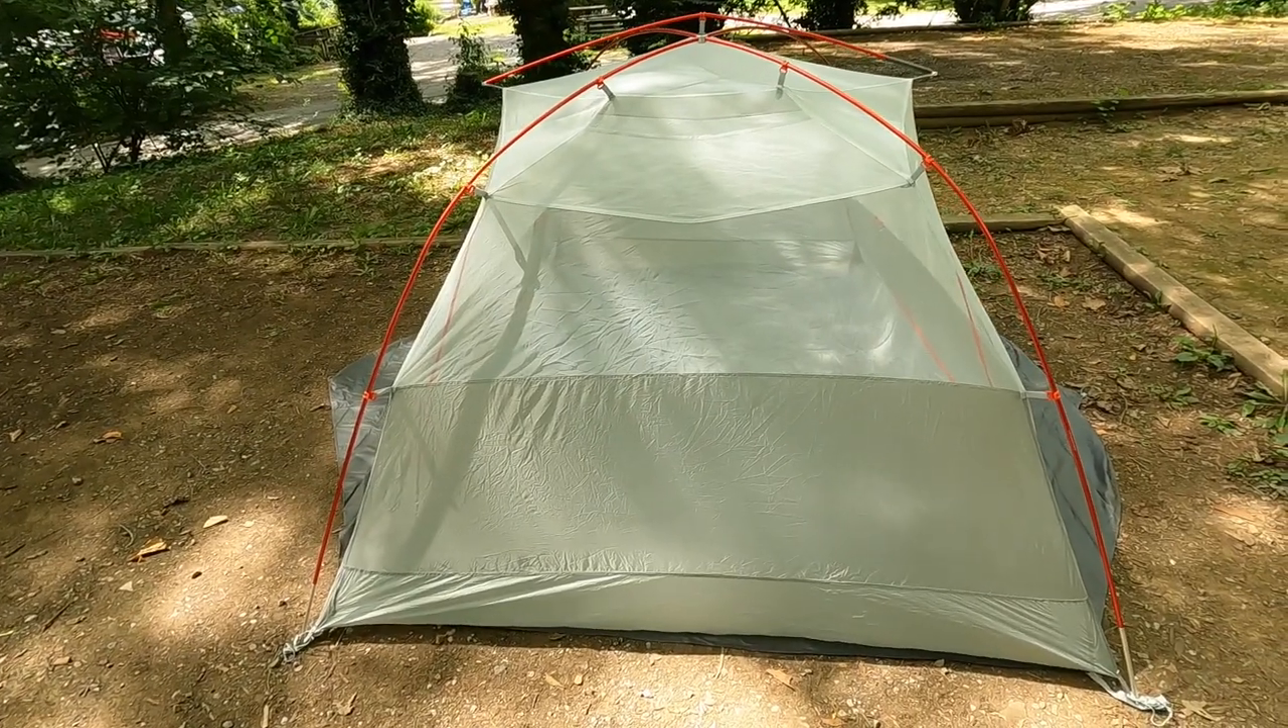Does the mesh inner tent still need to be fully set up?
No.